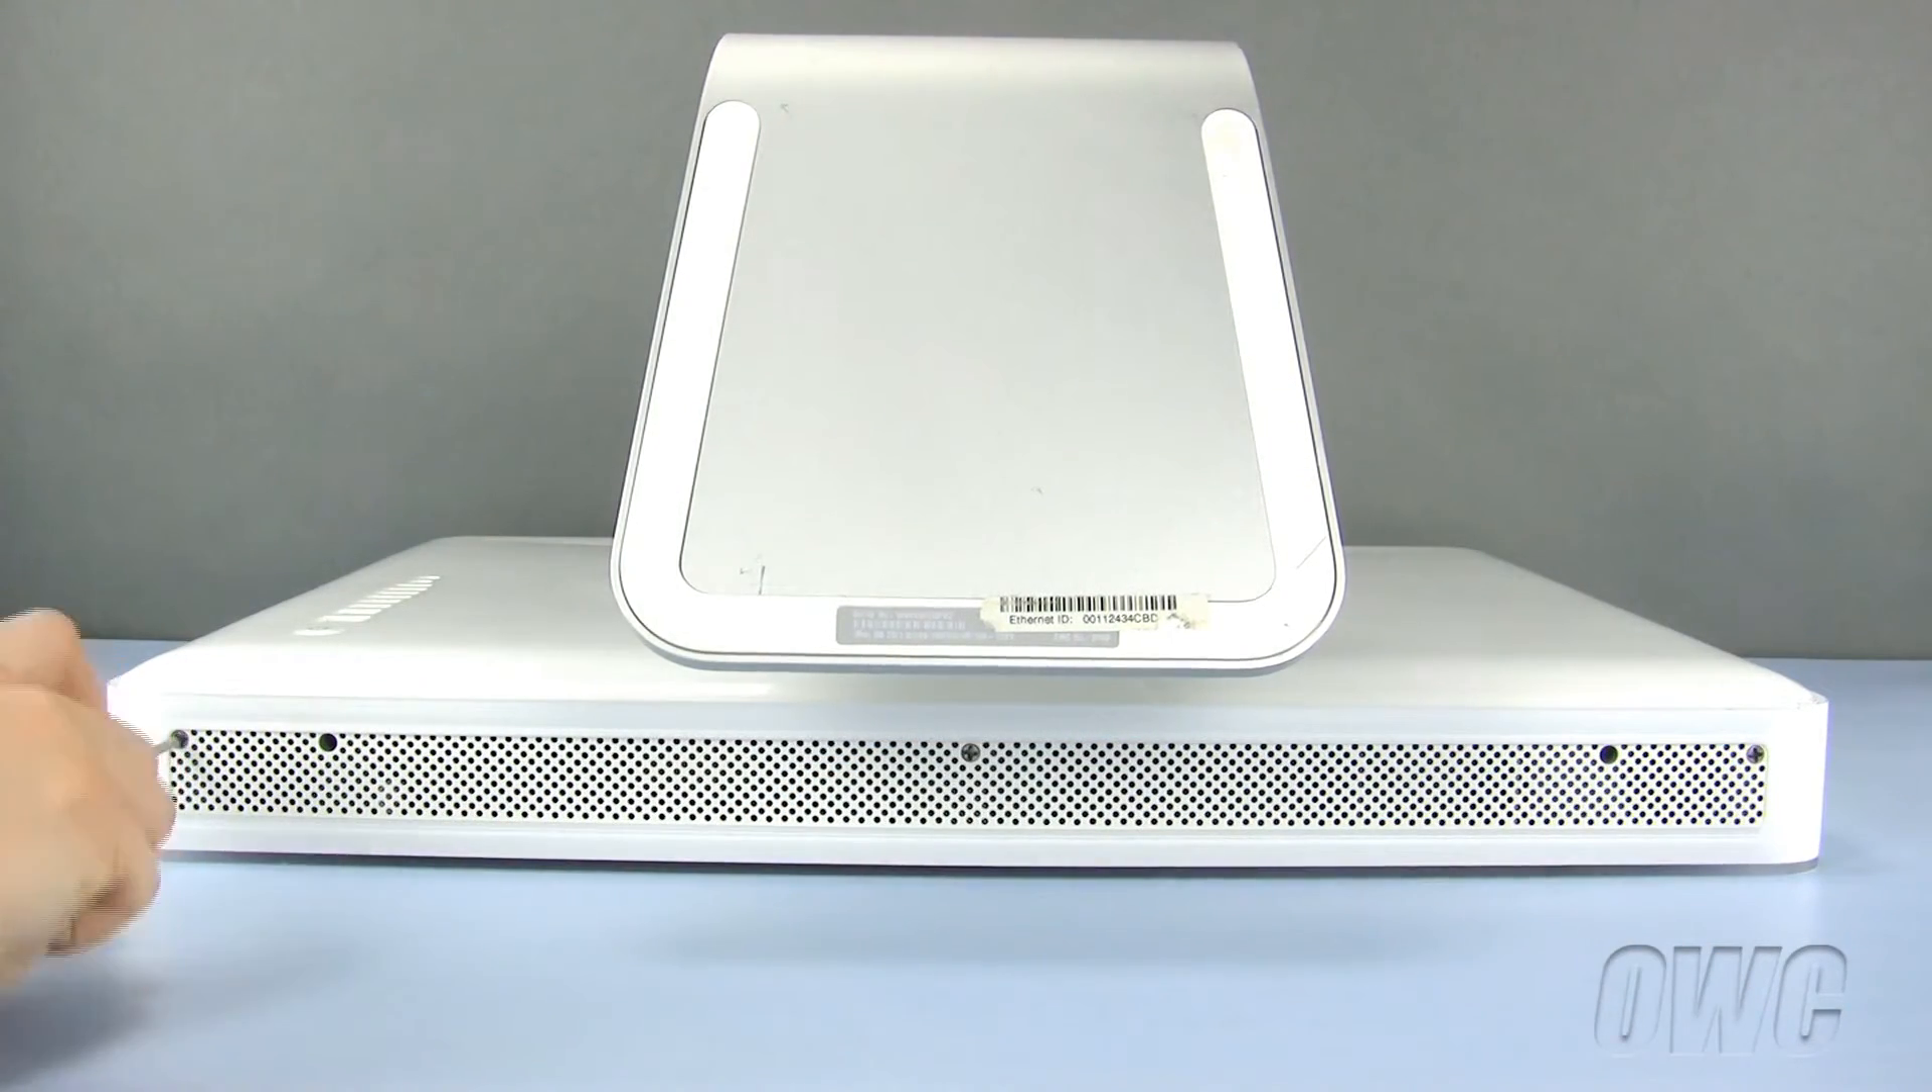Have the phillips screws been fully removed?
No.